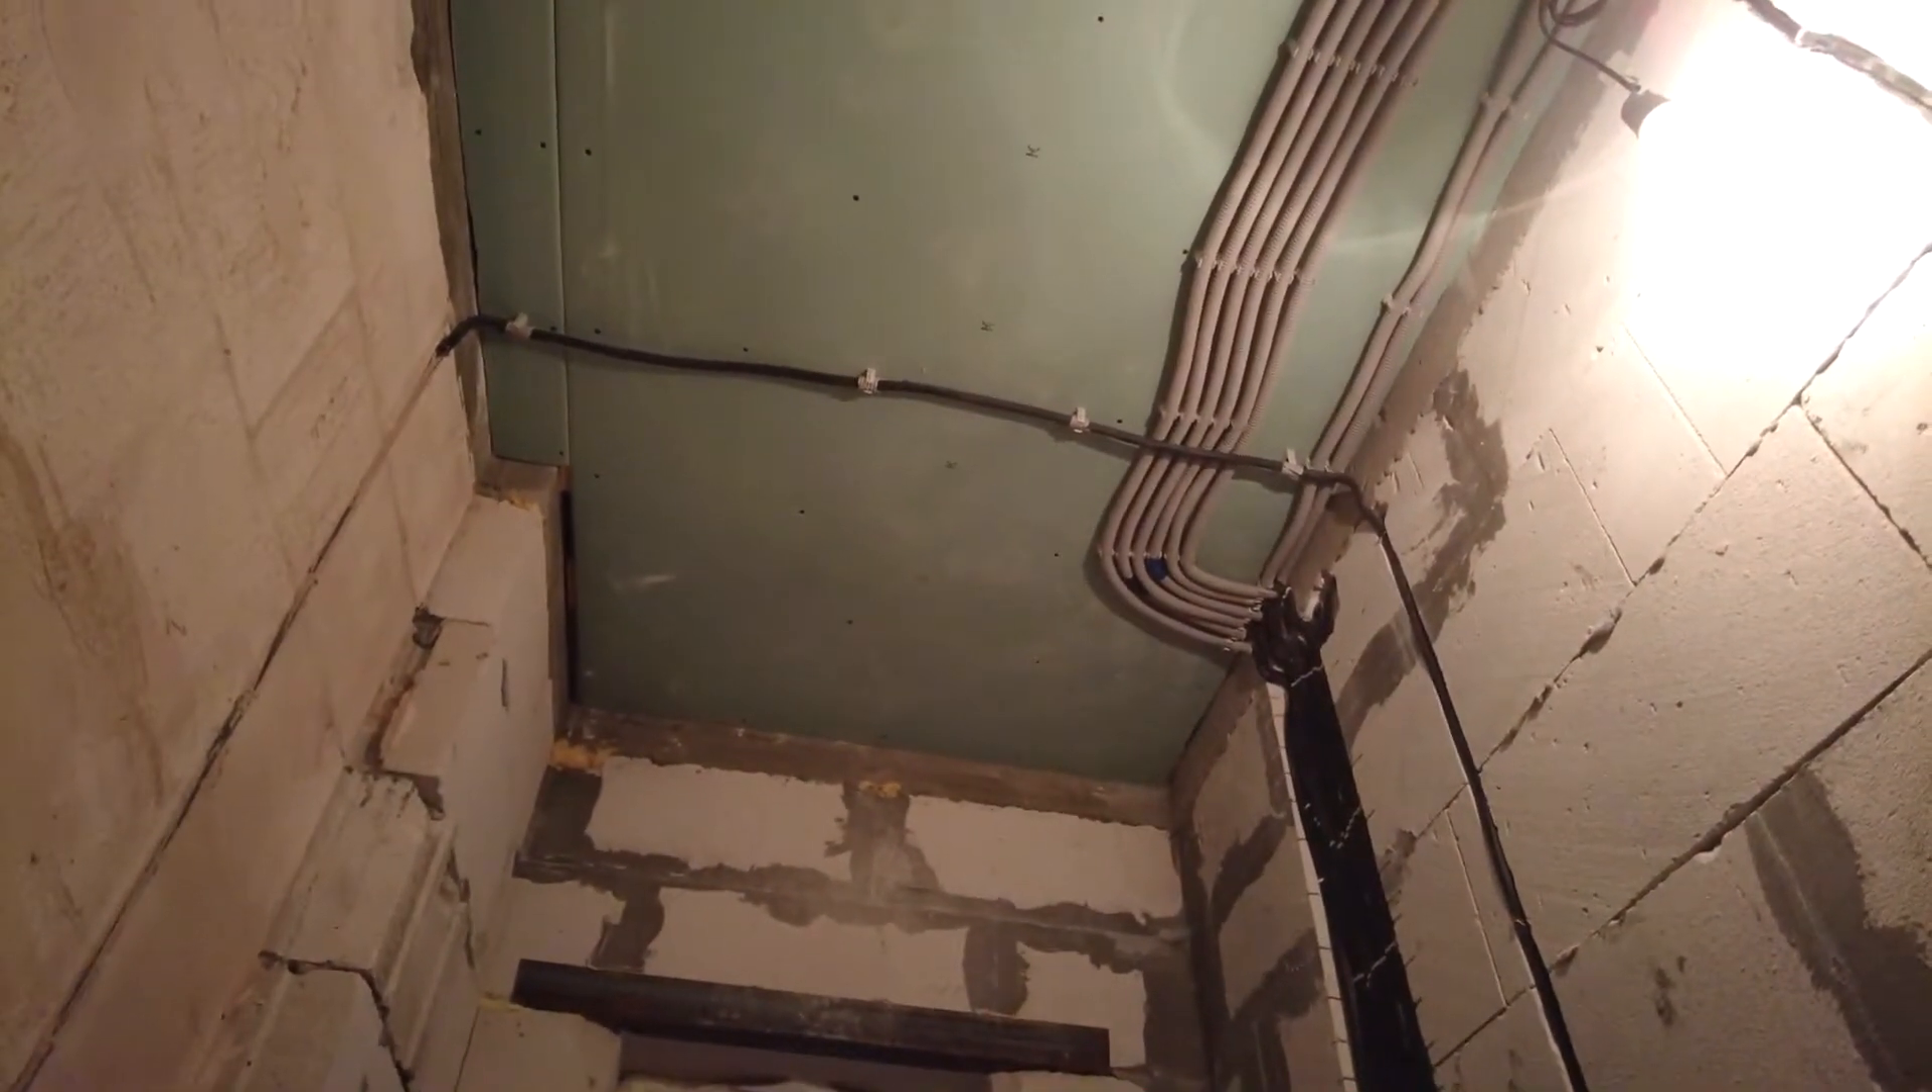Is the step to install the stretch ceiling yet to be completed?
Yes.